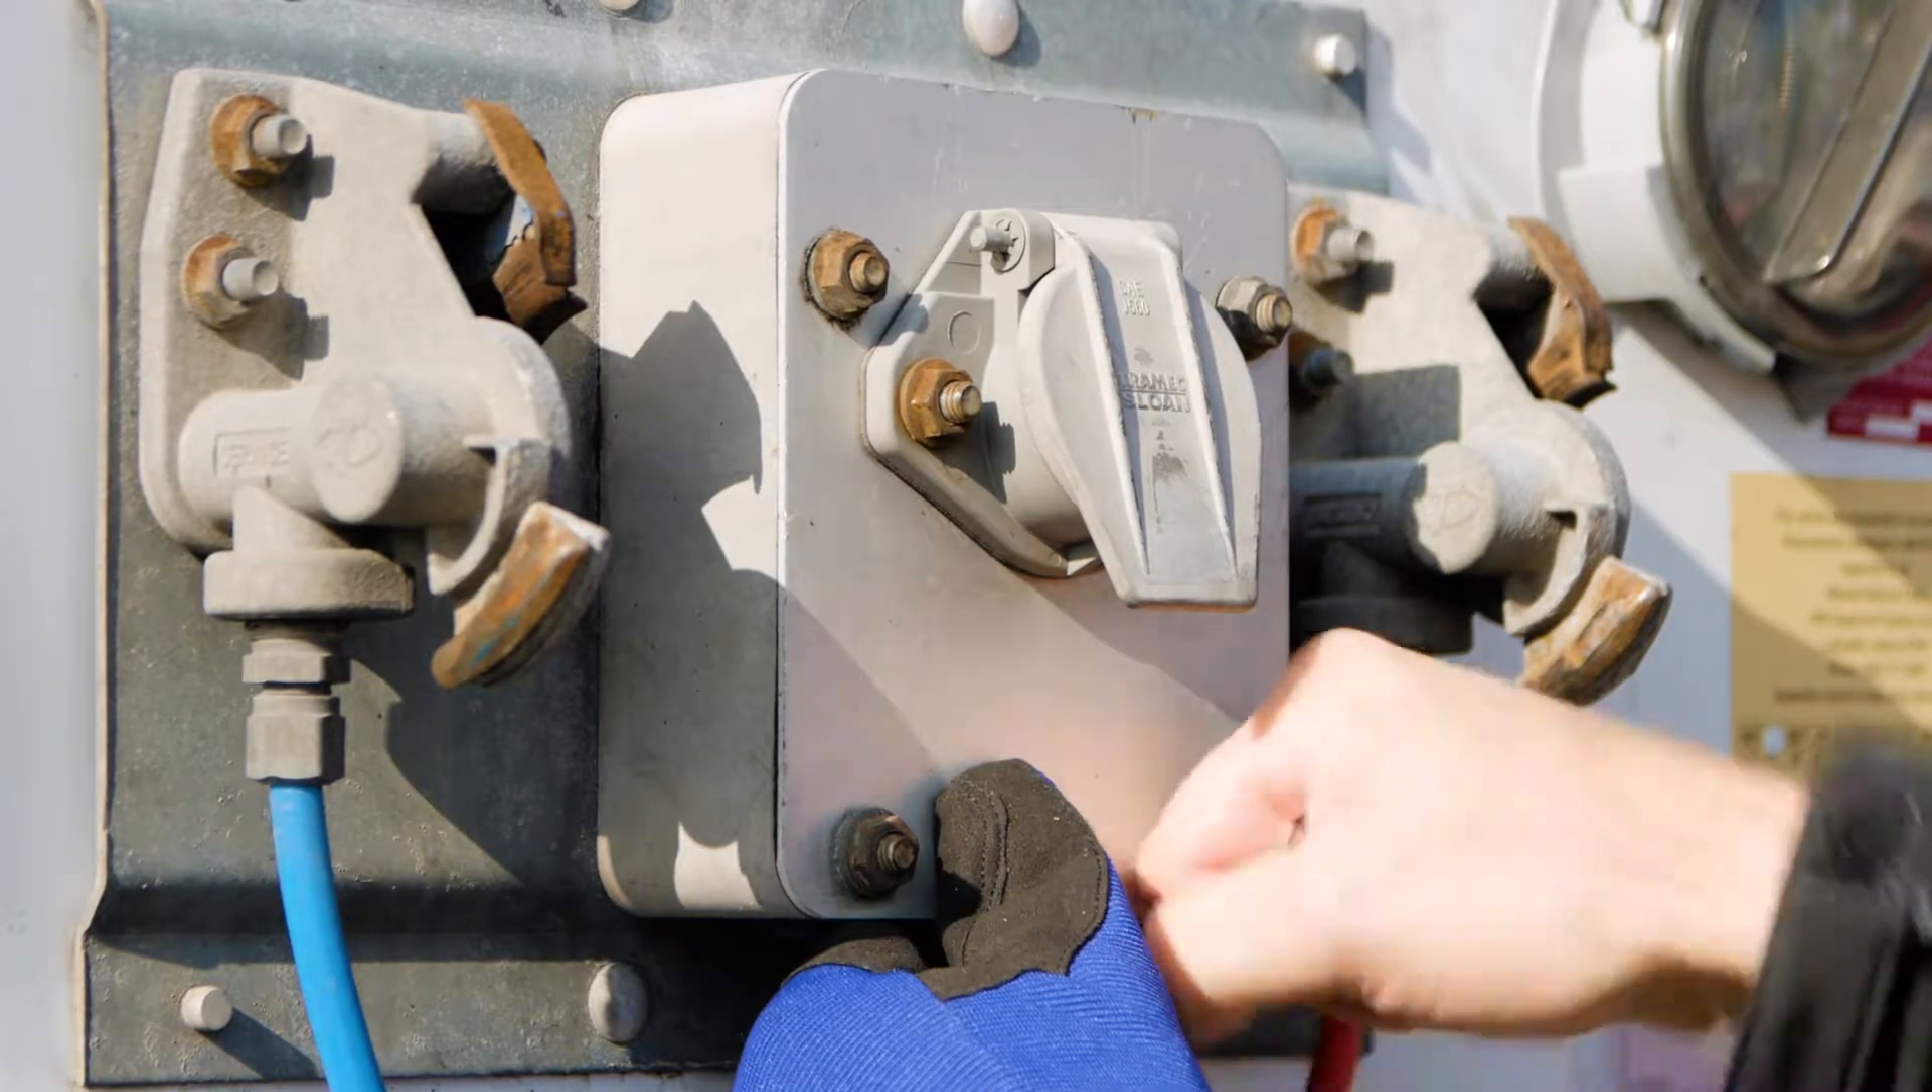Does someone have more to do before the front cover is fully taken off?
Yes.